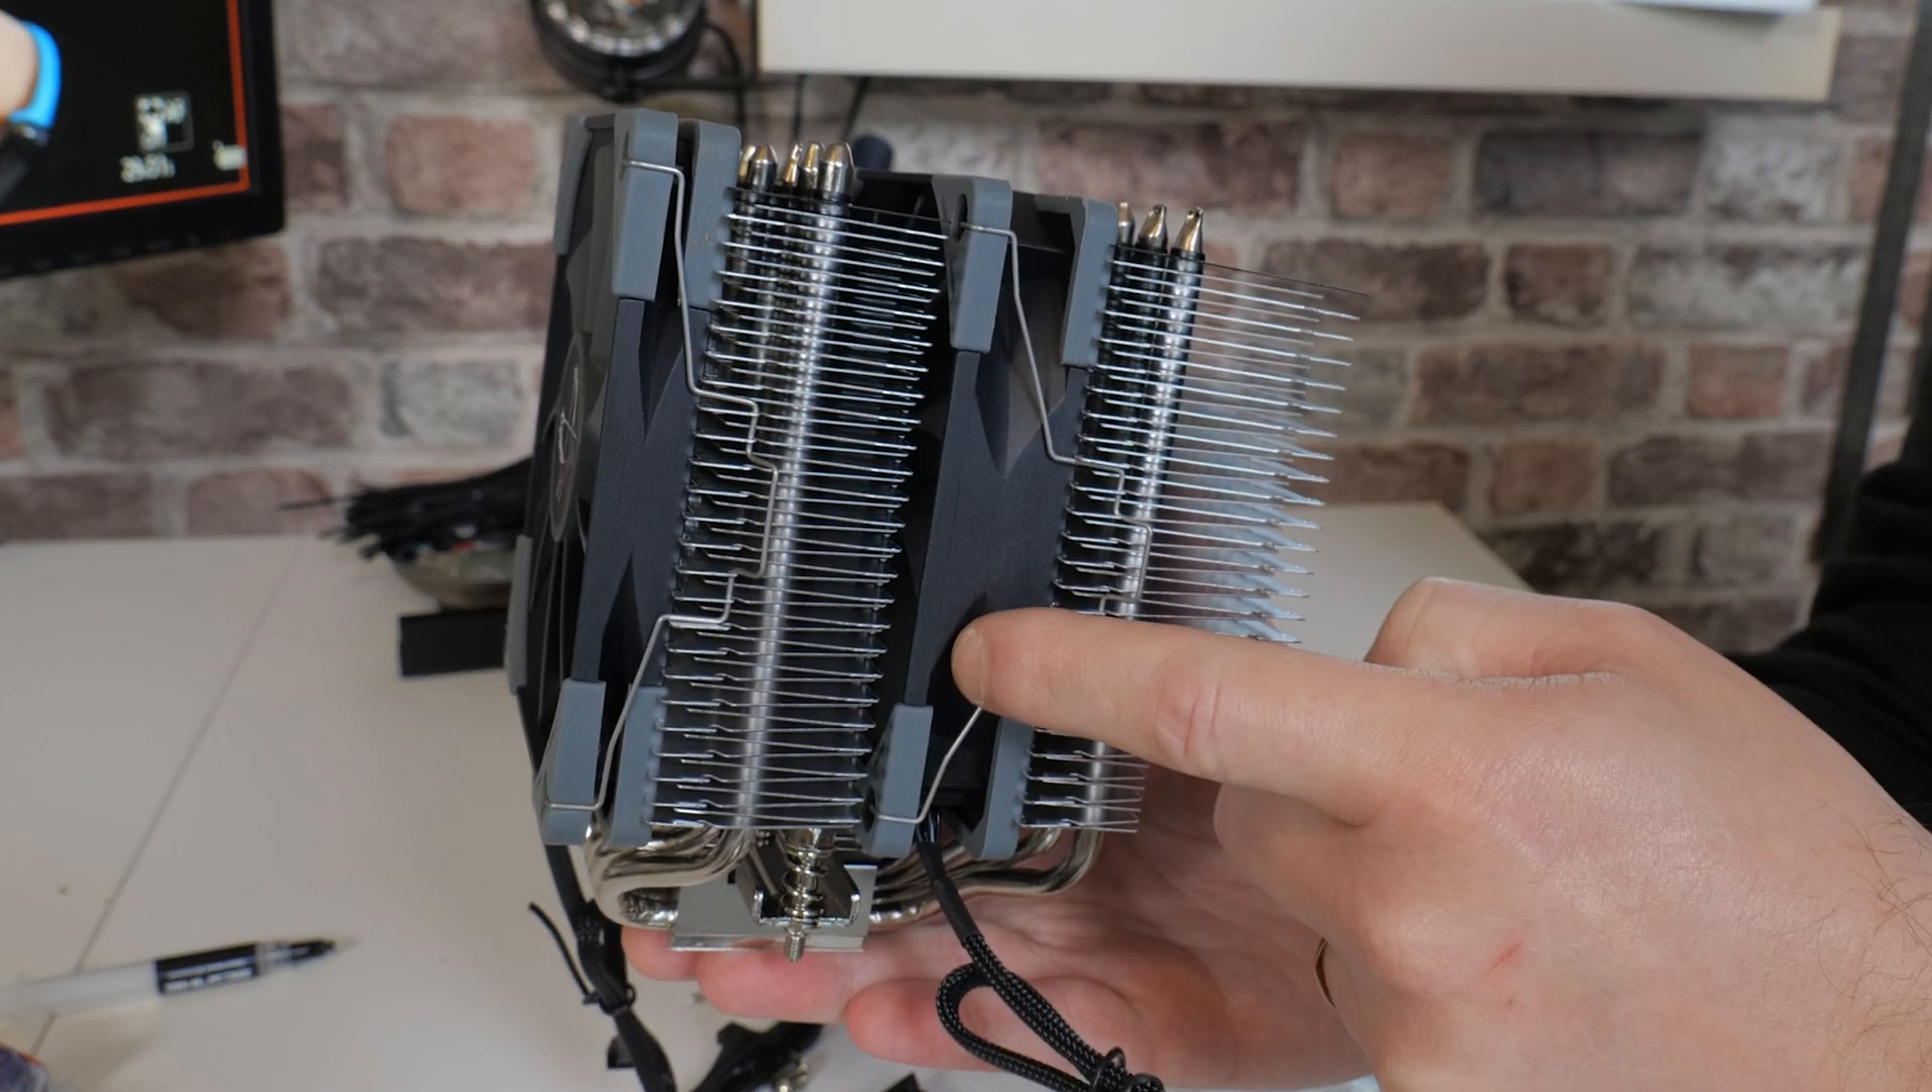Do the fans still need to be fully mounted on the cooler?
No.